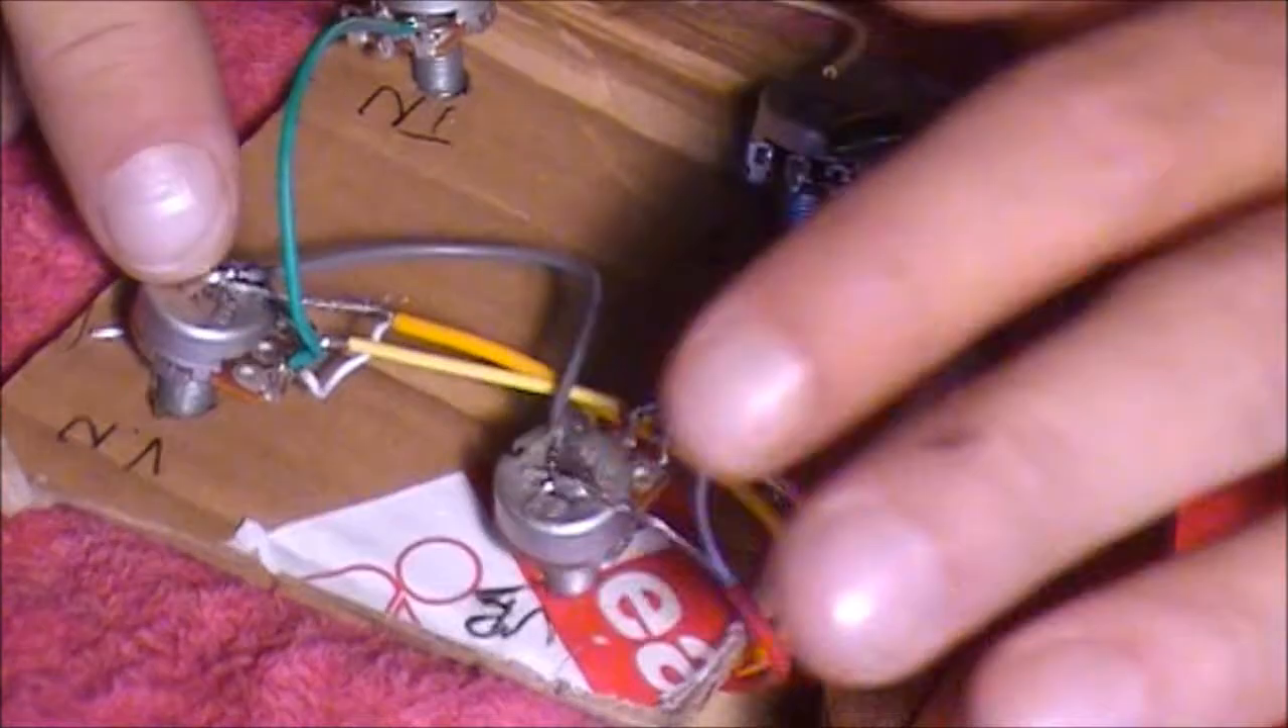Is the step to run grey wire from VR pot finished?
Yes.